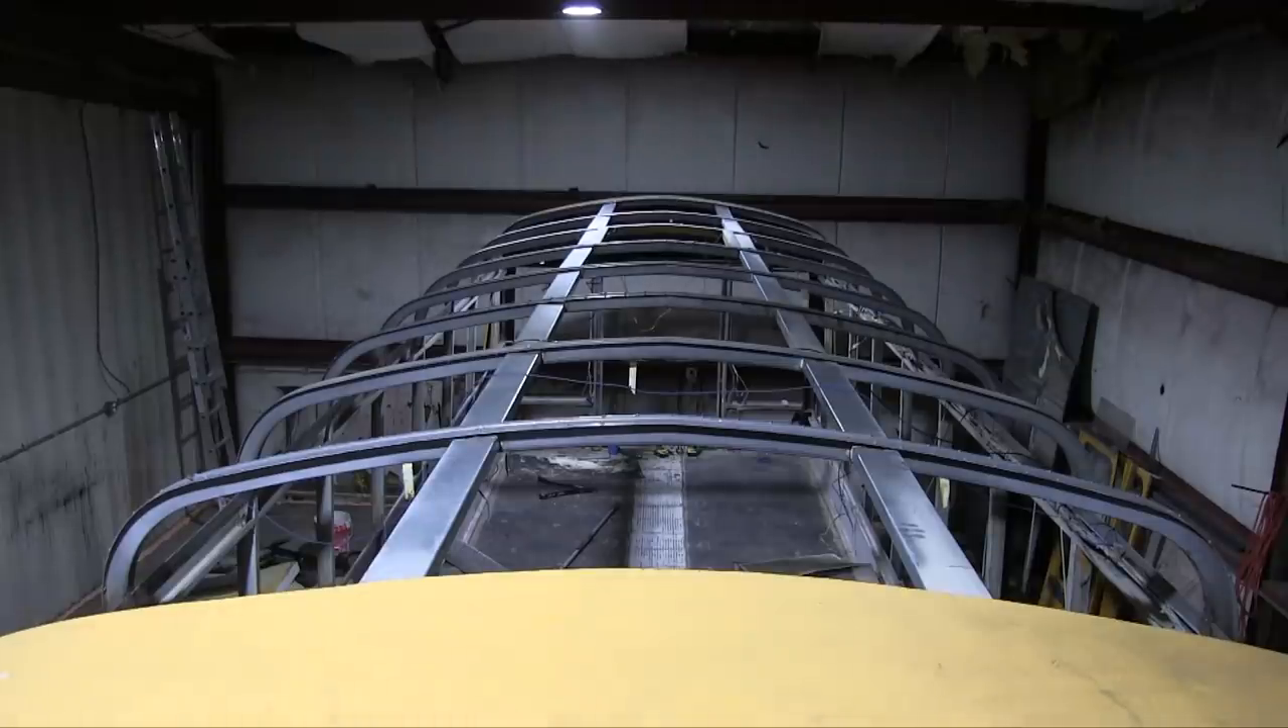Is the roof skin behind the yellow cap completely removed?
Yes.